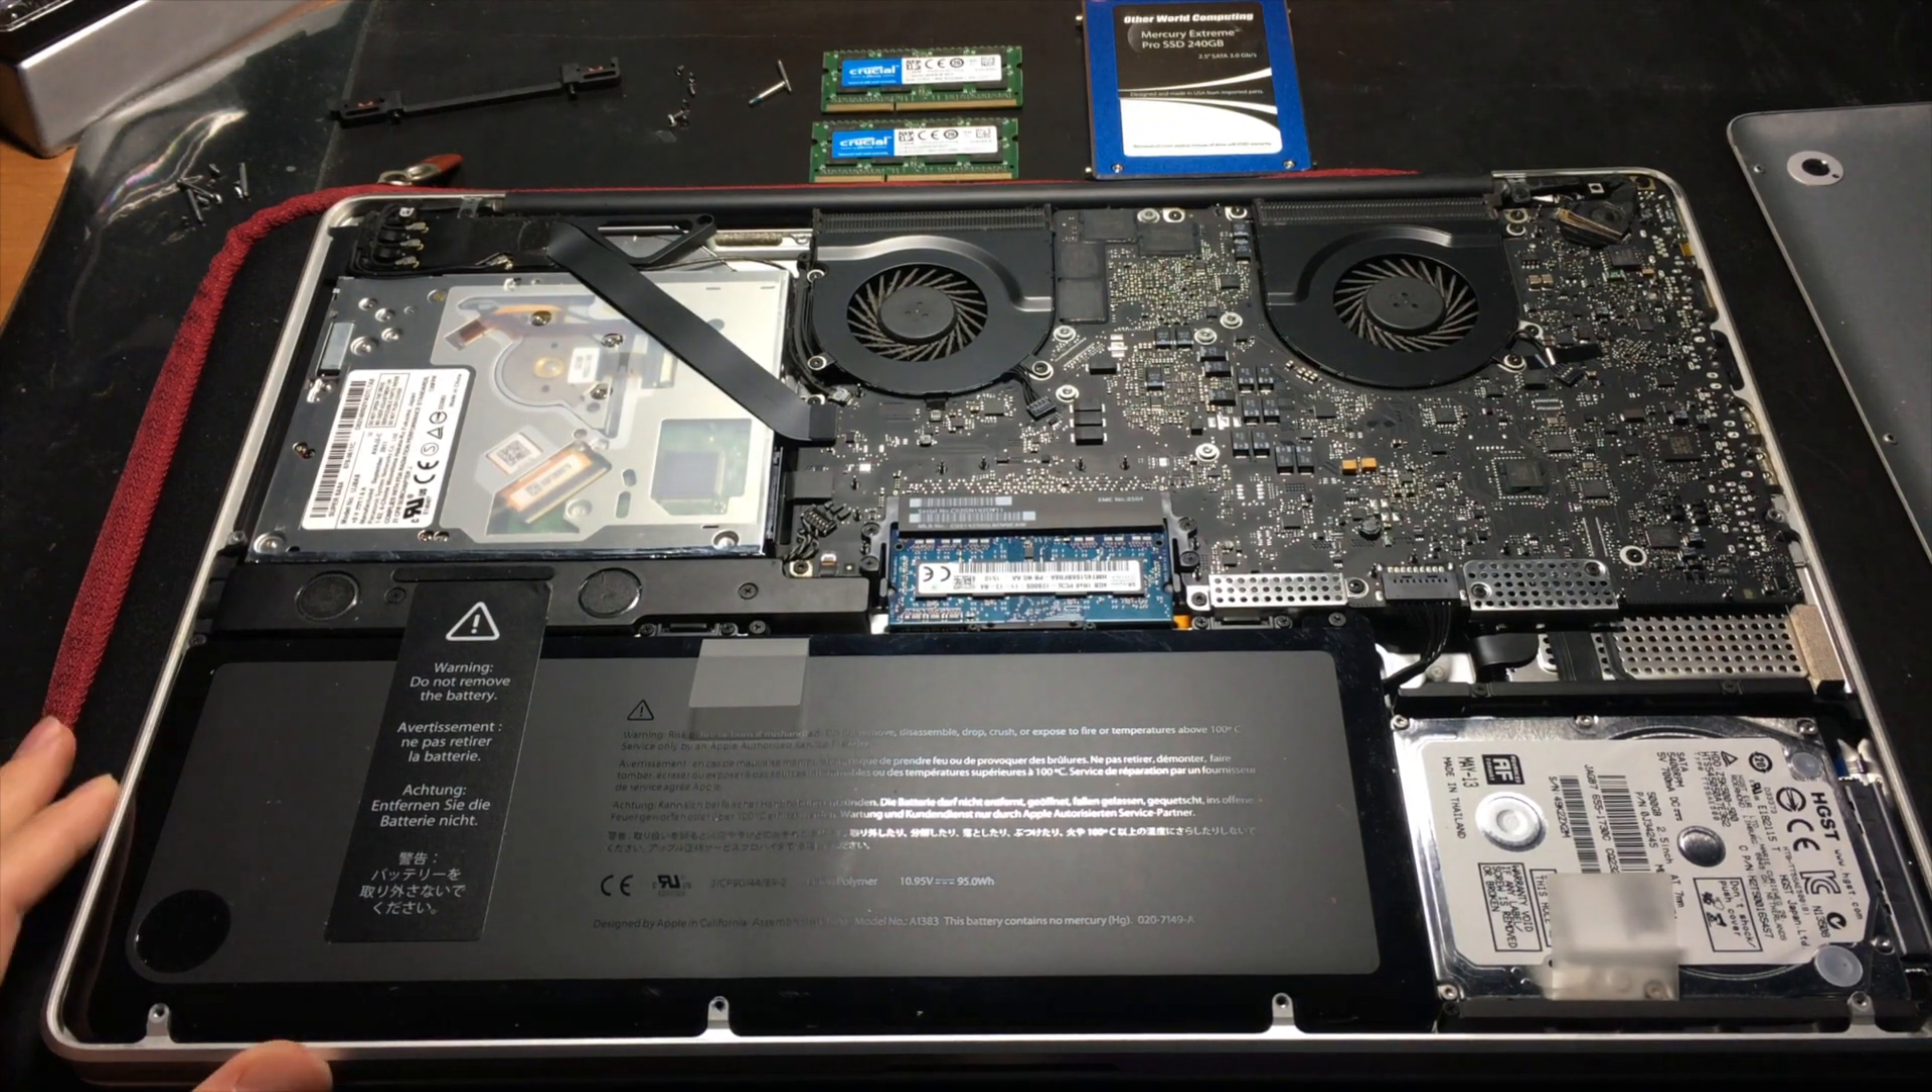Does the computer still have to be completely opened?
No.